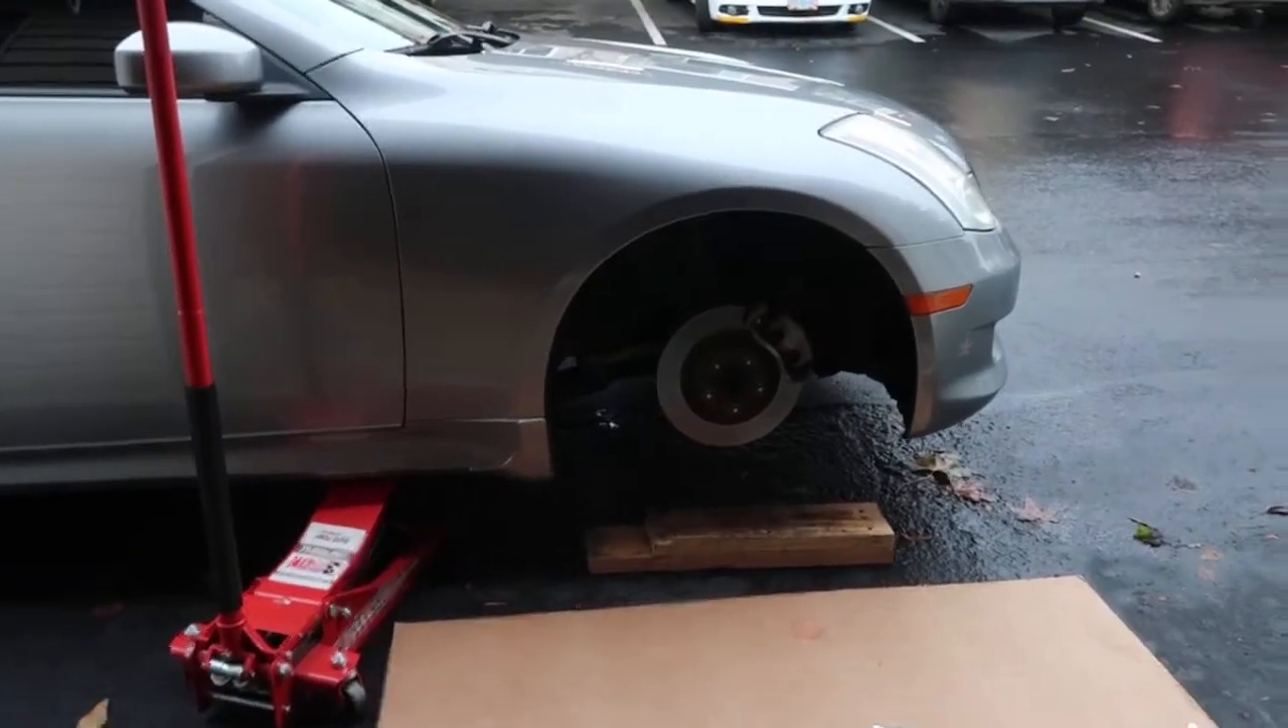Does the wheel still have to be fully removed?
No.